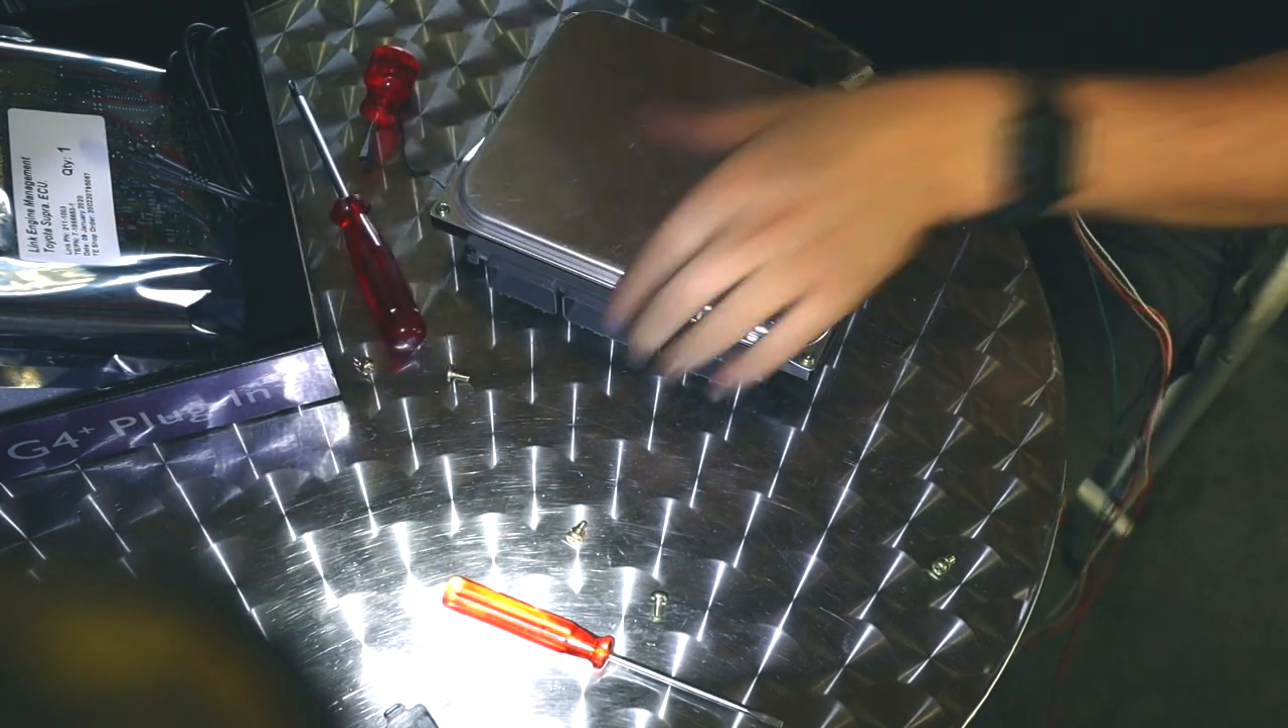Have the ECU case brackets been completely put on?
No.